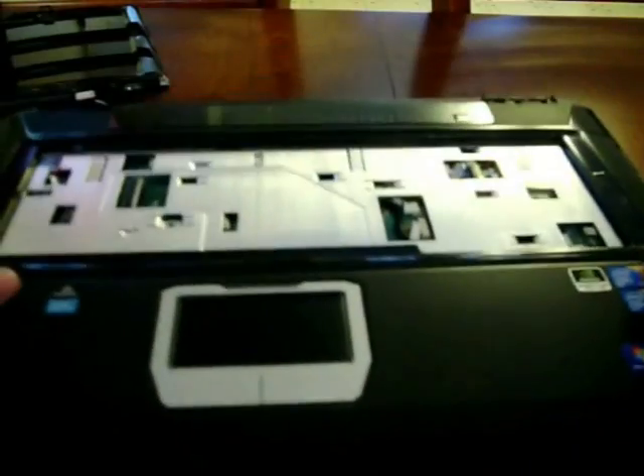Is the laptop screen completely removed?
Yes.